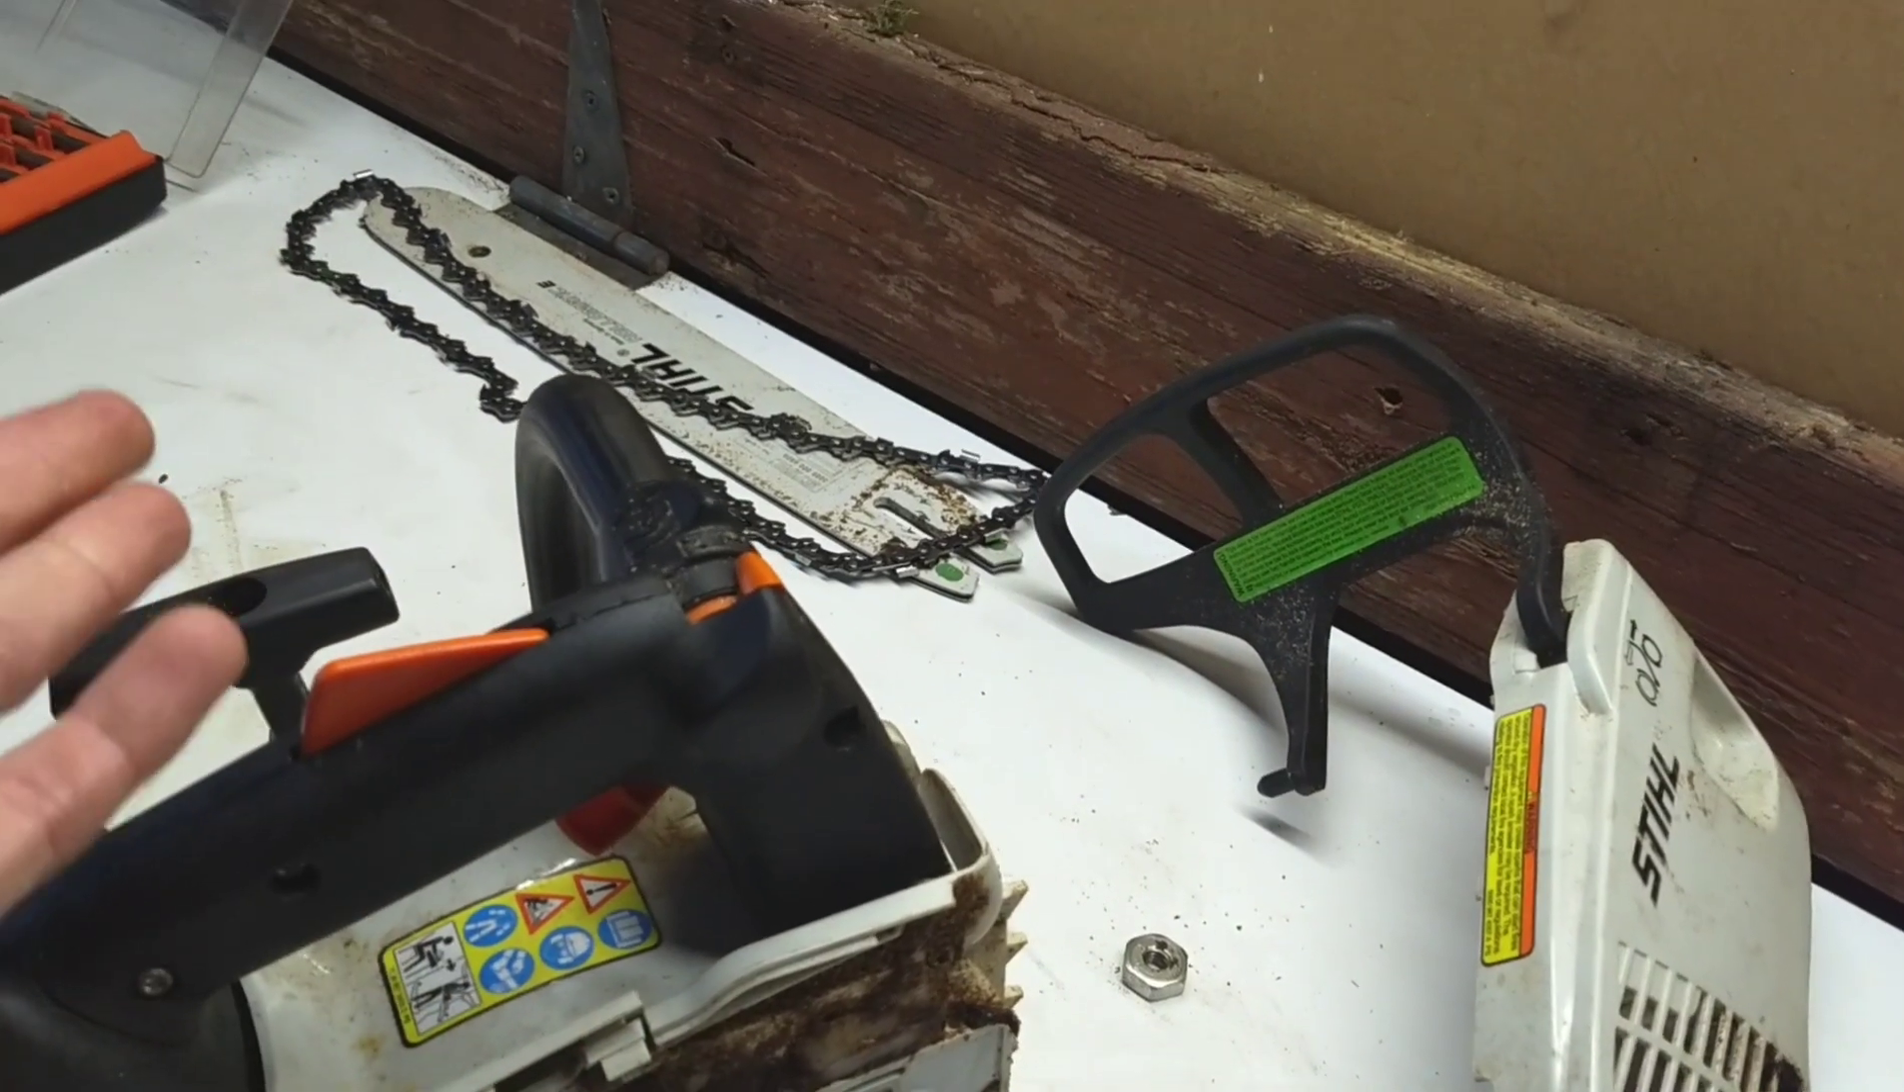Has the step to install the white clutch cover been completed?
No.